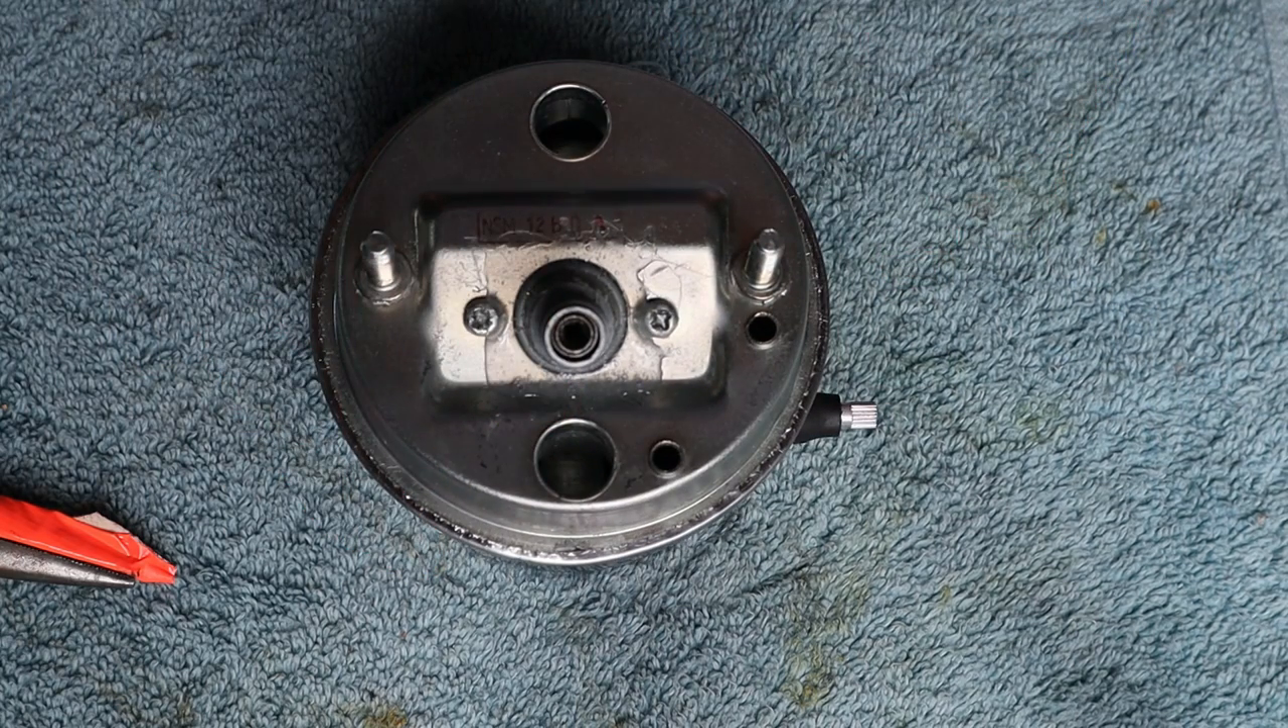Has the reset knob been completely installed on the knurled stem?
No.